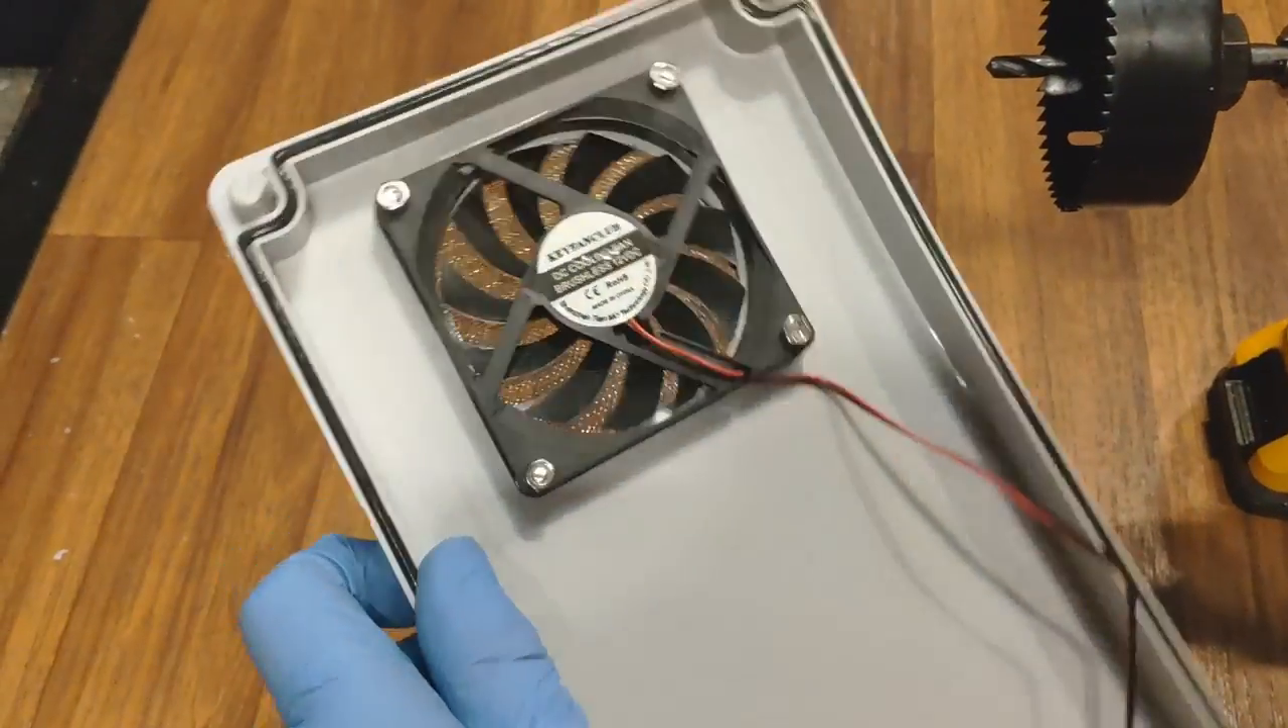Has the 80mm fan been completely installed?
Yes.